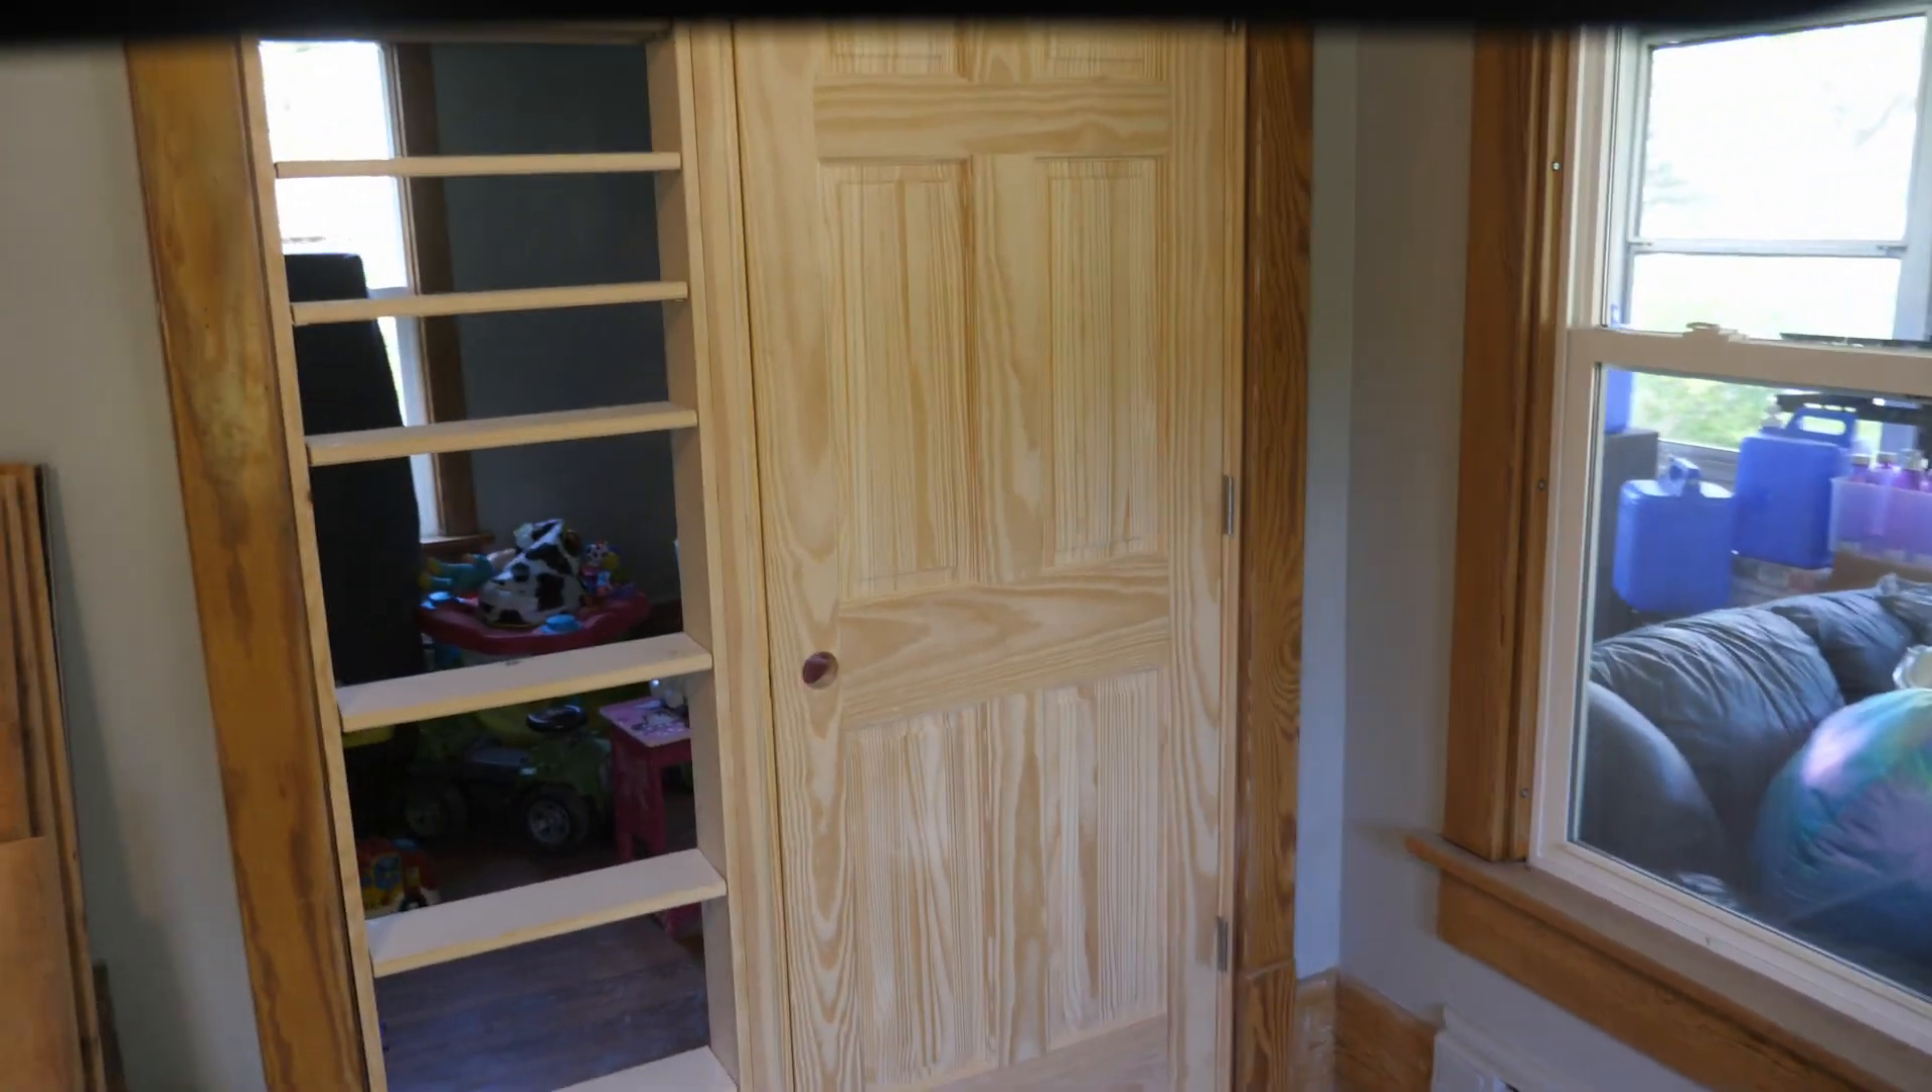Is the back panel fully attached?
No.